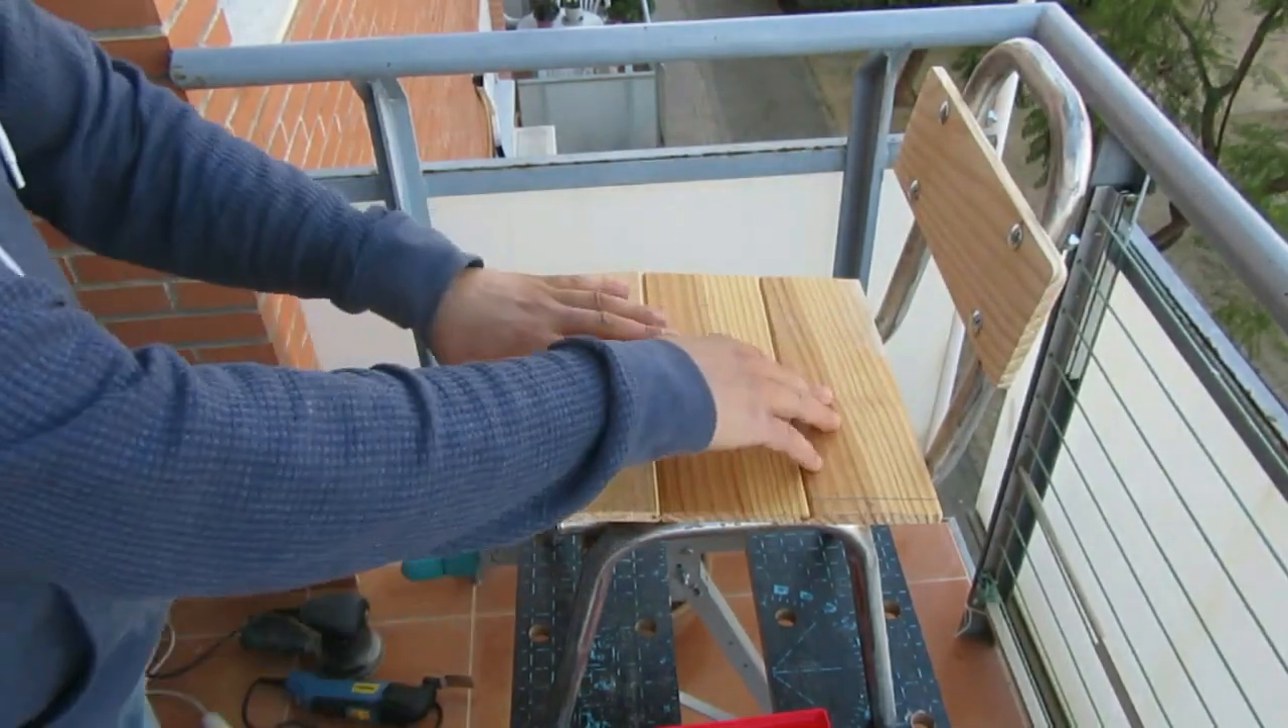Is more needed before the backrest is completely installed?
No.